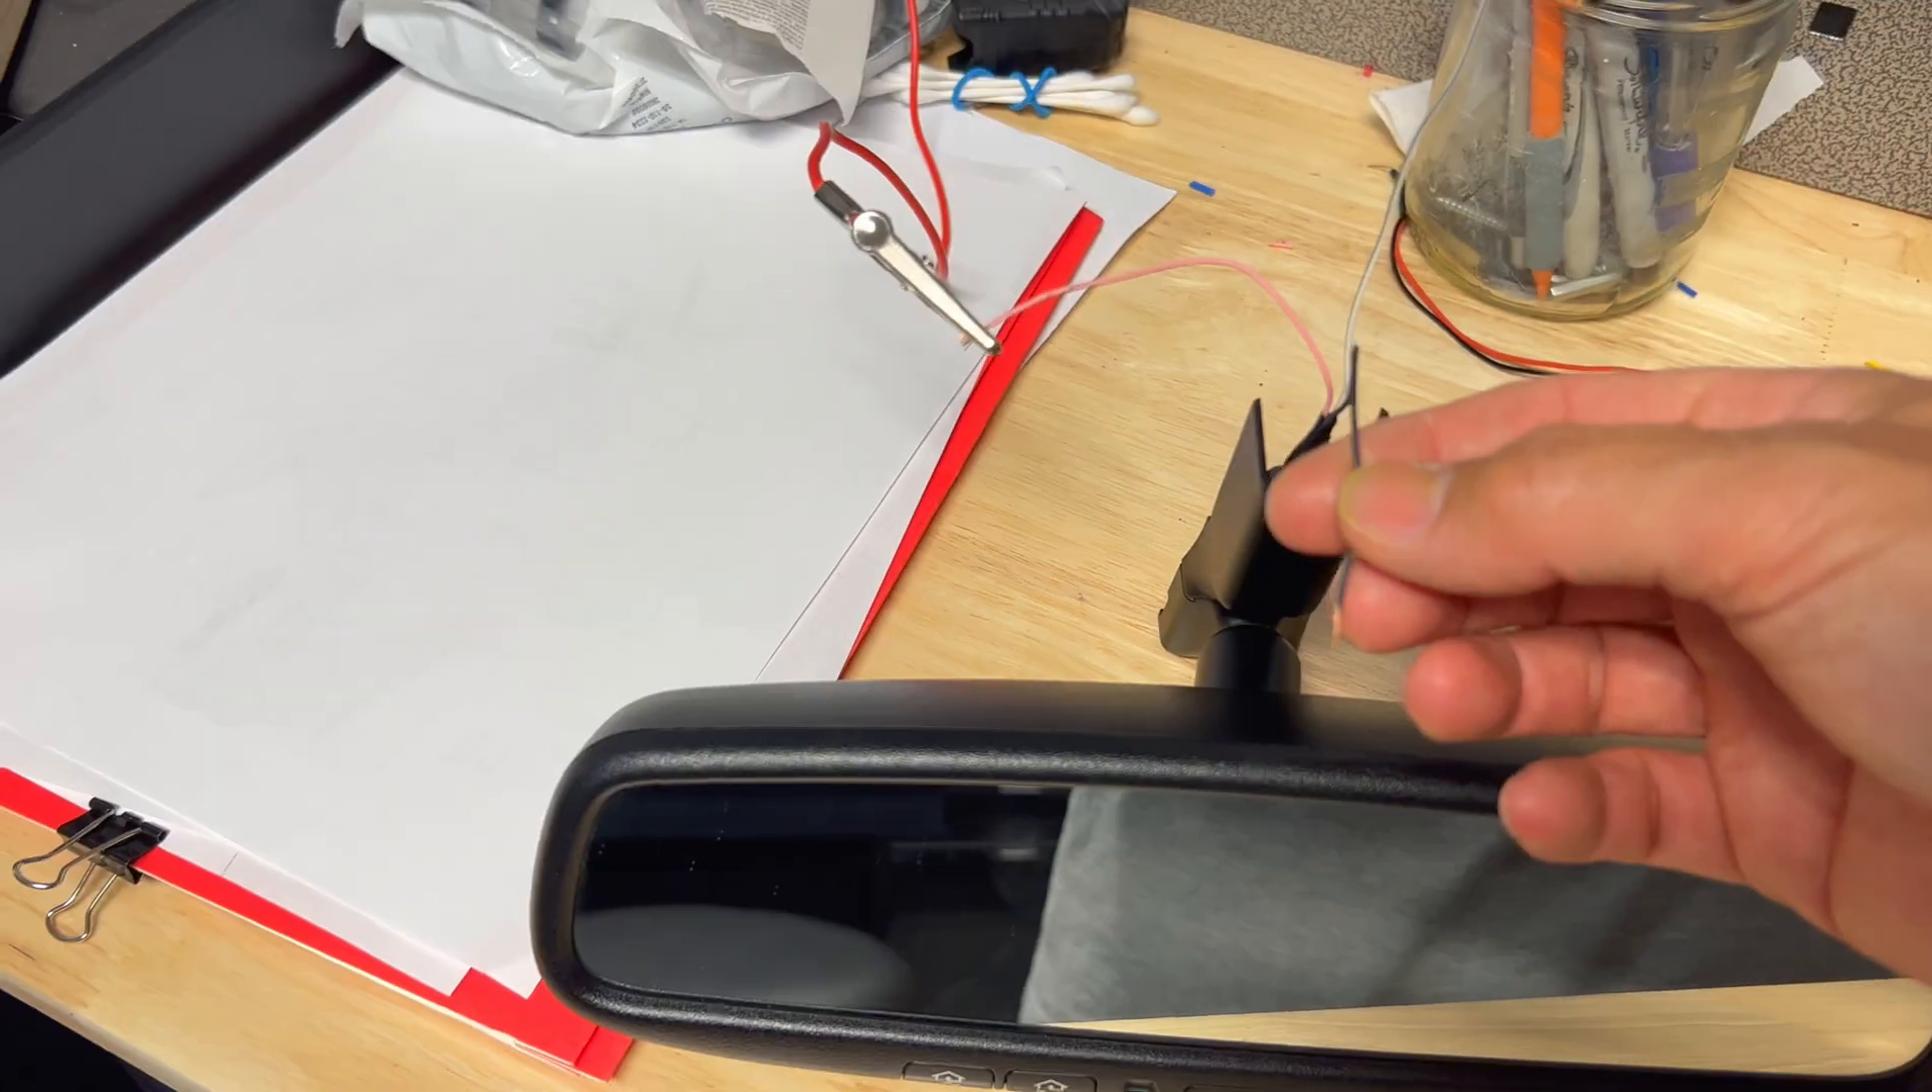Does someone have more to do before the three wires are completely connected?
Yes.